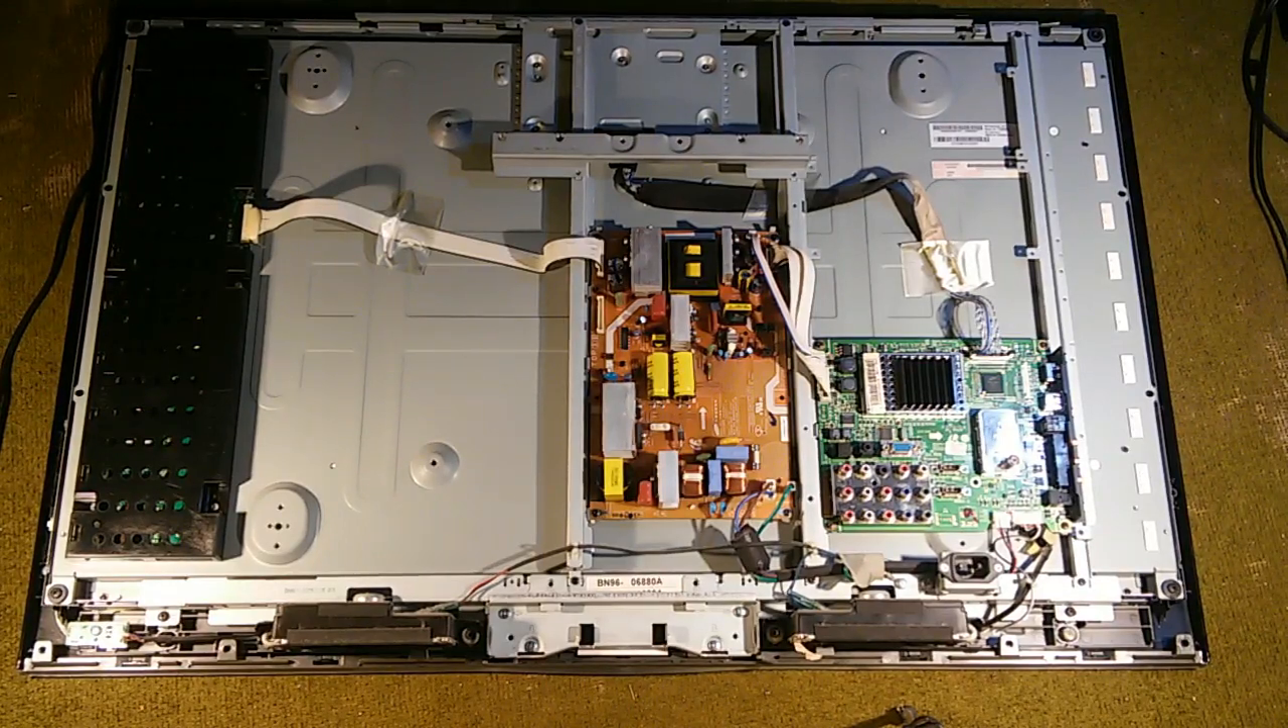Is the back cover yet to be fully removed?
No.